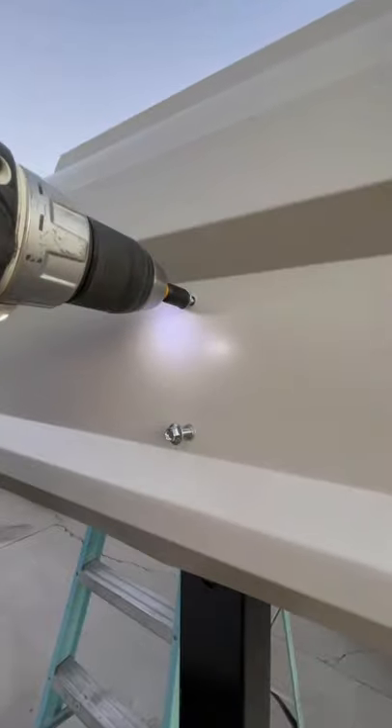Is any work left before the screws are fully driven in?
Yes.